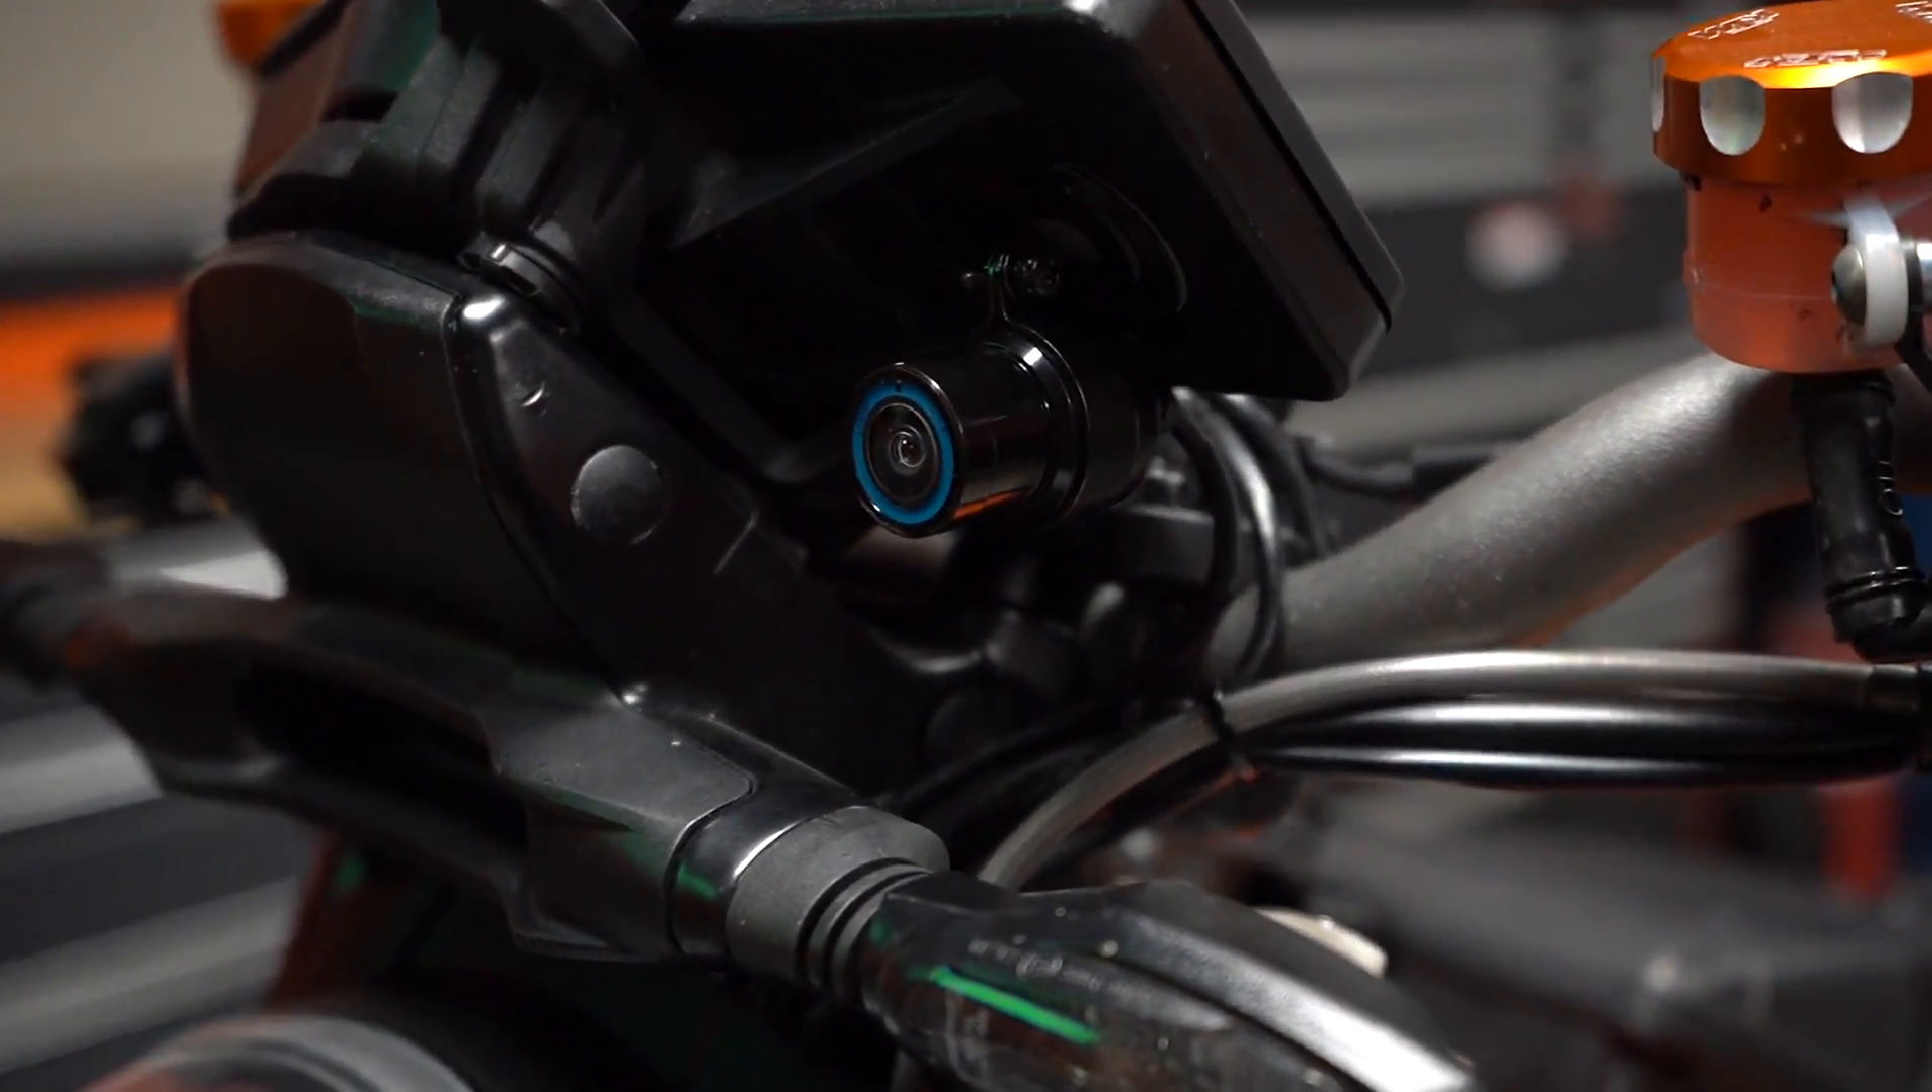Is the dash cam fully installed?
Yes.